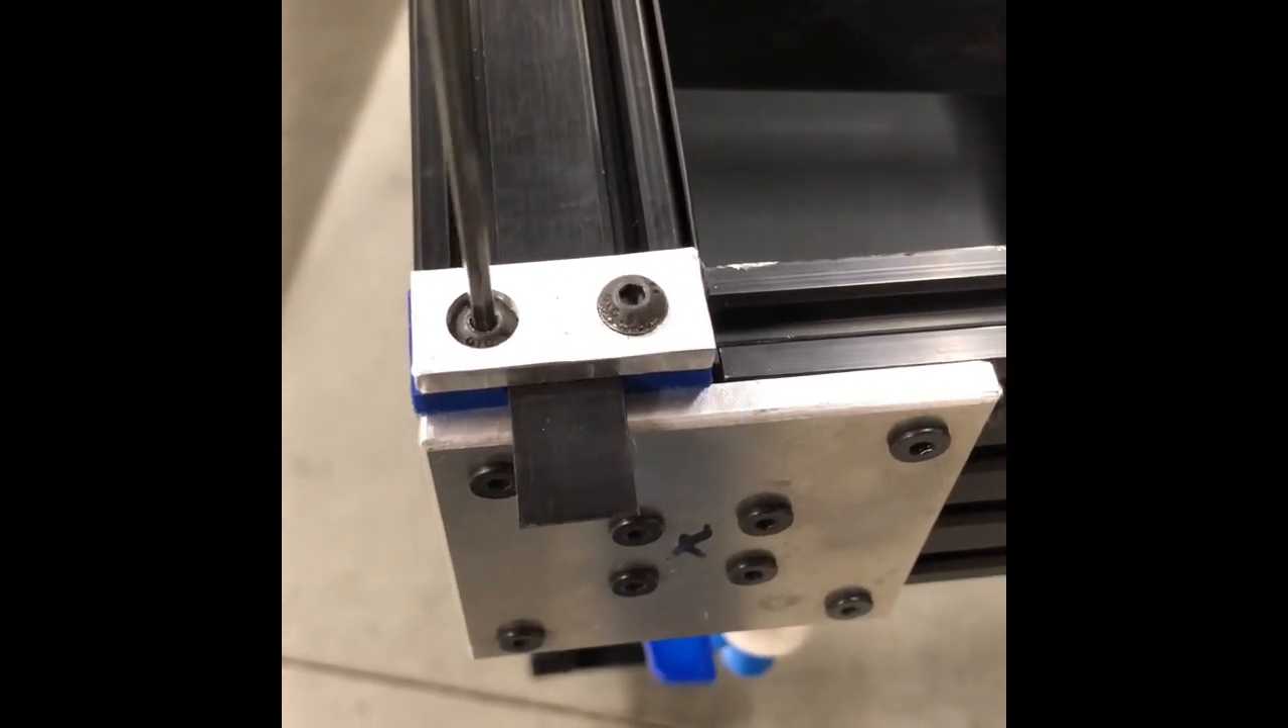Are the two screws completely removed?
No.